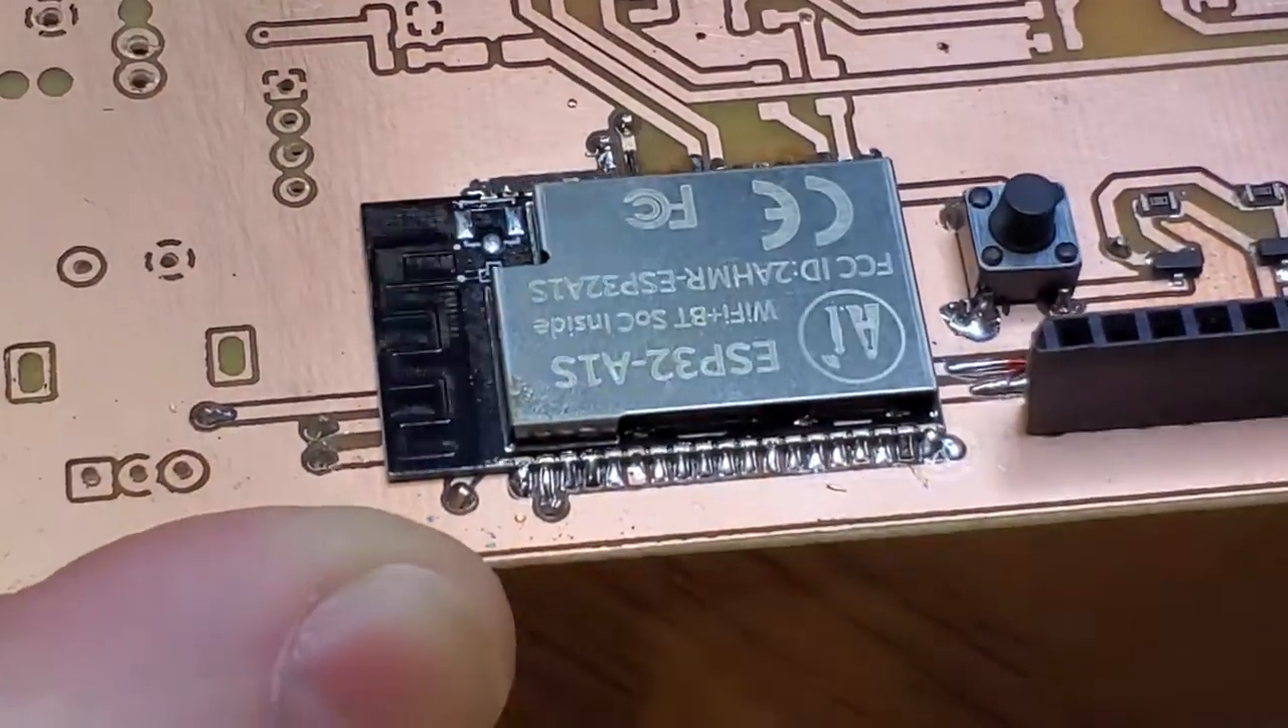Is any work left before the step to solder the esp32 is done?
No.